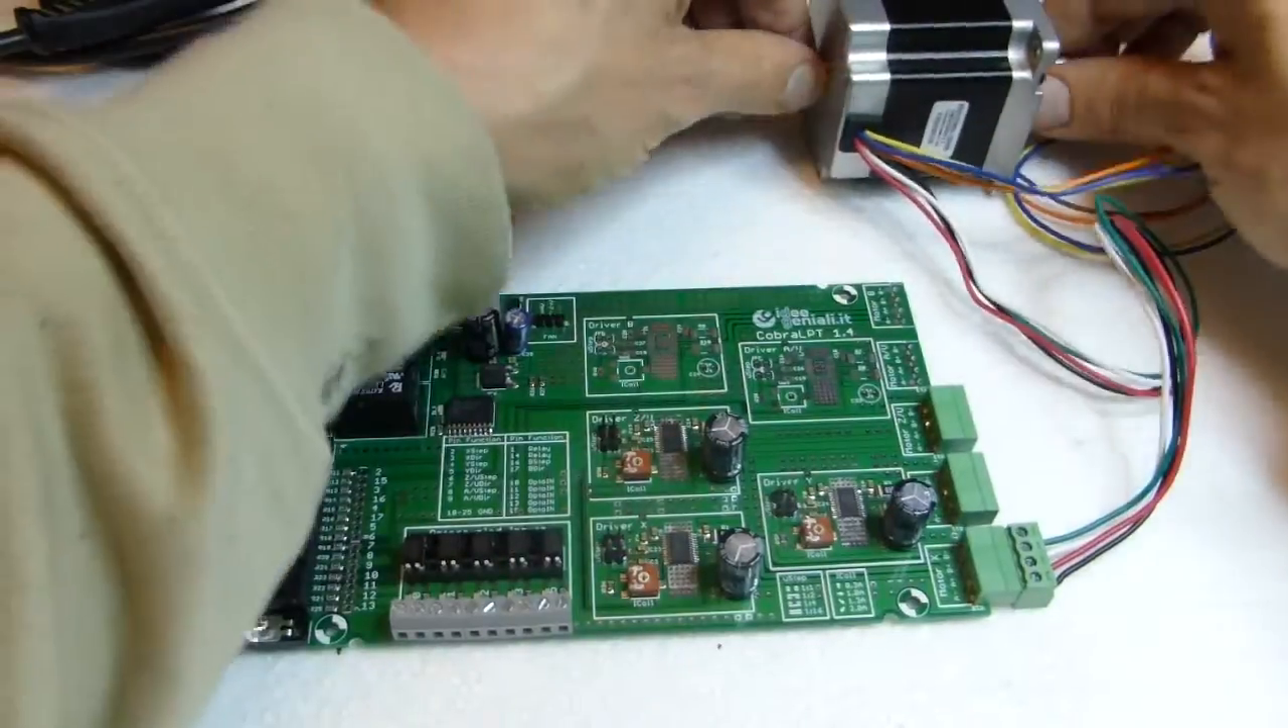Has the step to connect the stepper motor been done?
Yes.